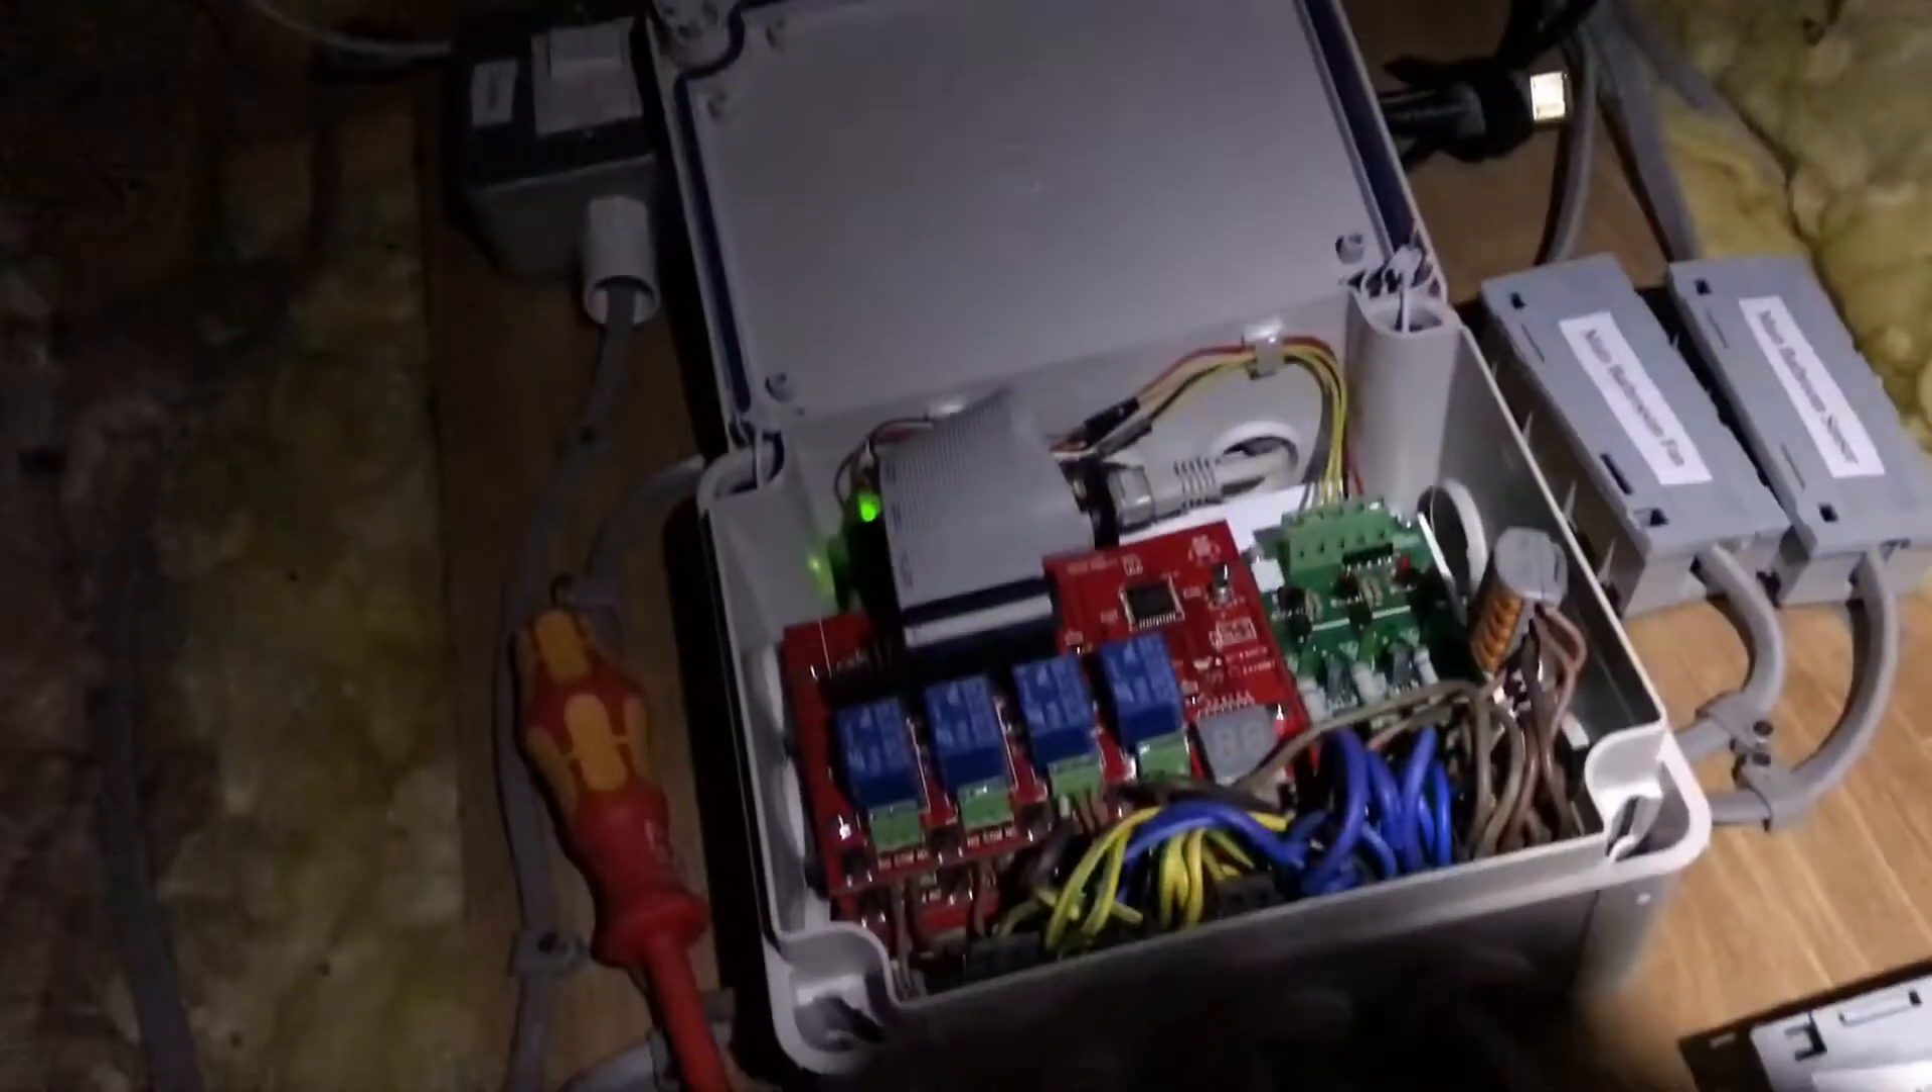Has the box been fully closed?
No.